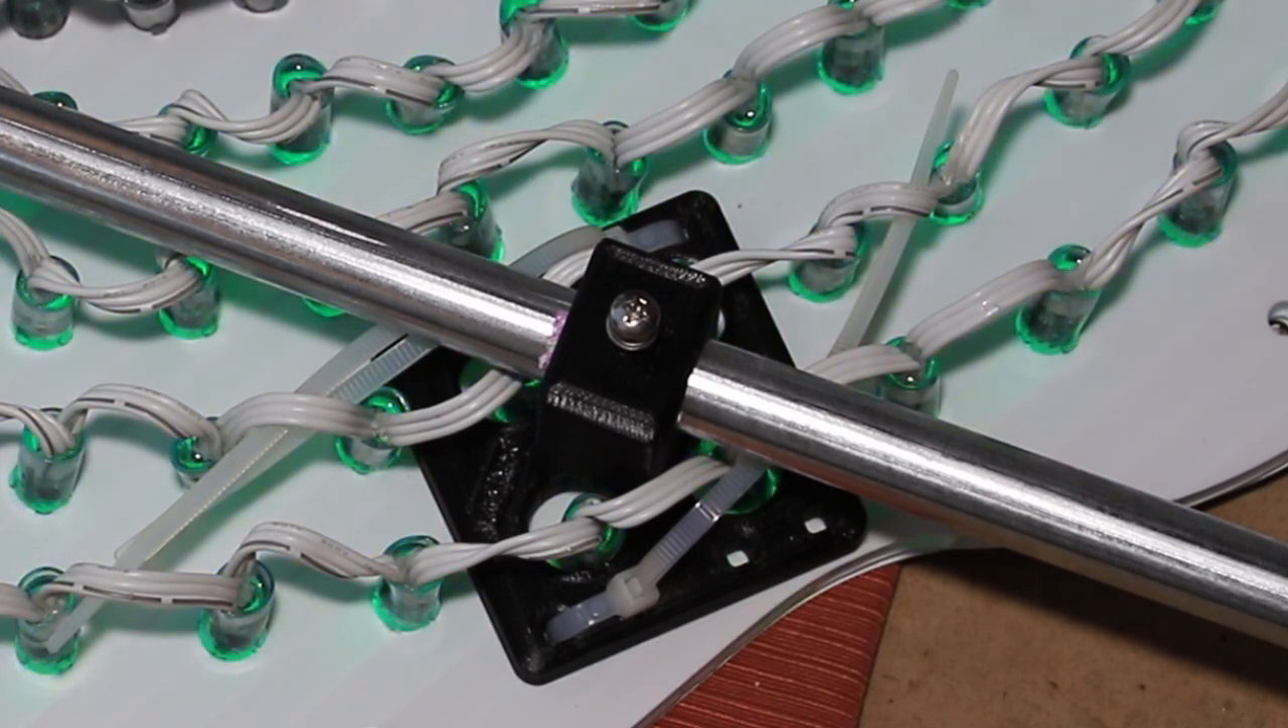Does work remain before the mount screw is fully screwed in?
No.